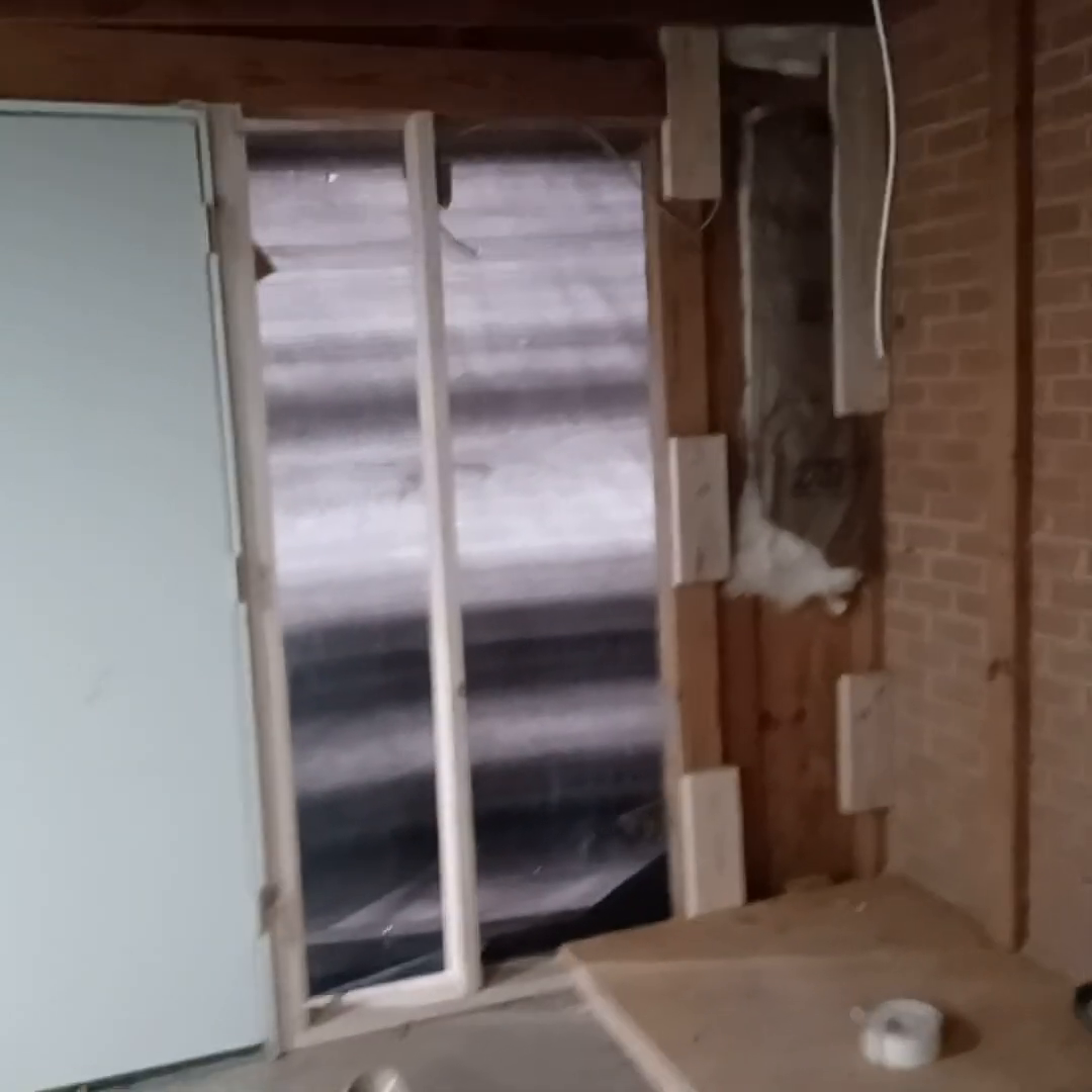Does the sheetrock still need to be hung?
Yes.